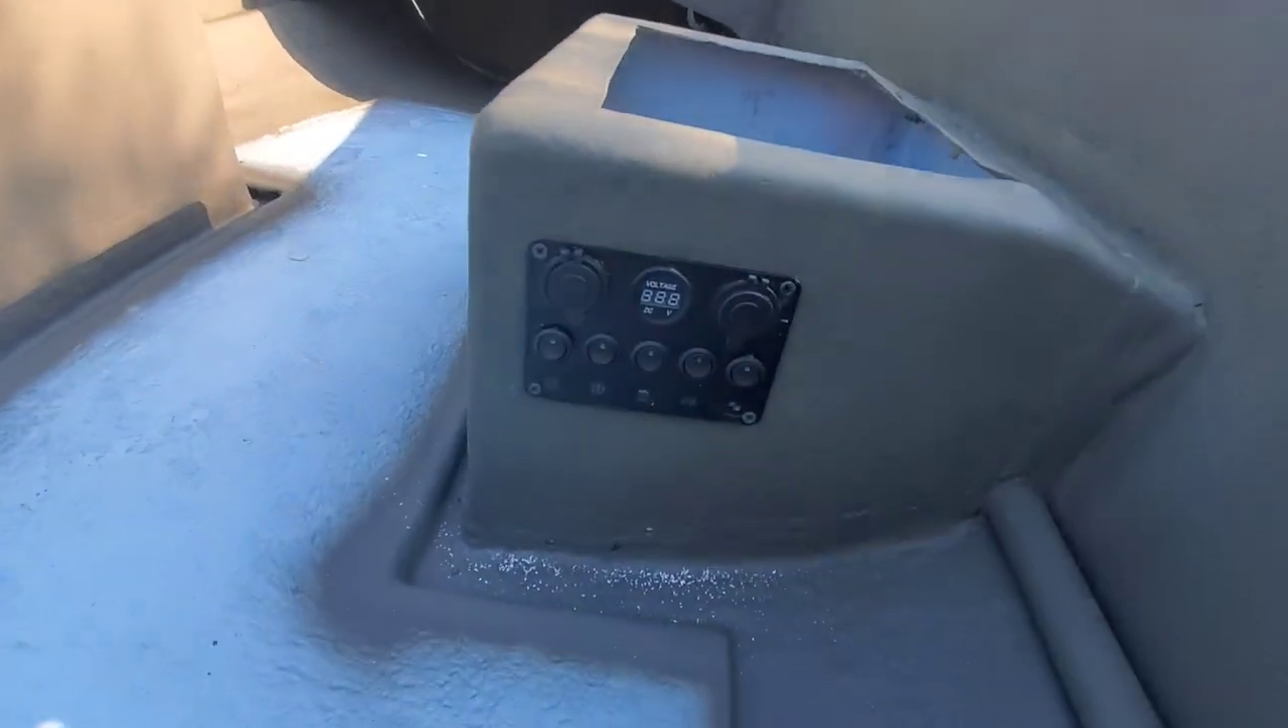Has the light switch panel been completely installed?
Yes.